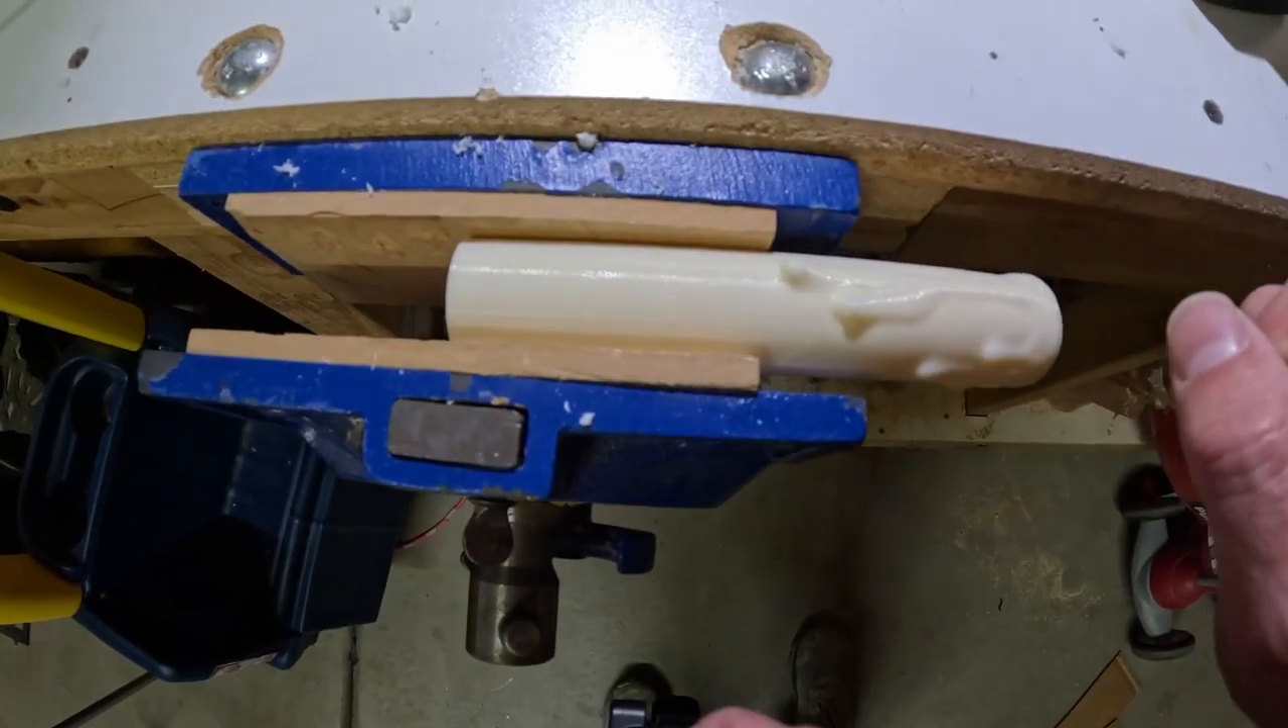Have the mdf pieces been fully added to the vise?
Yes.